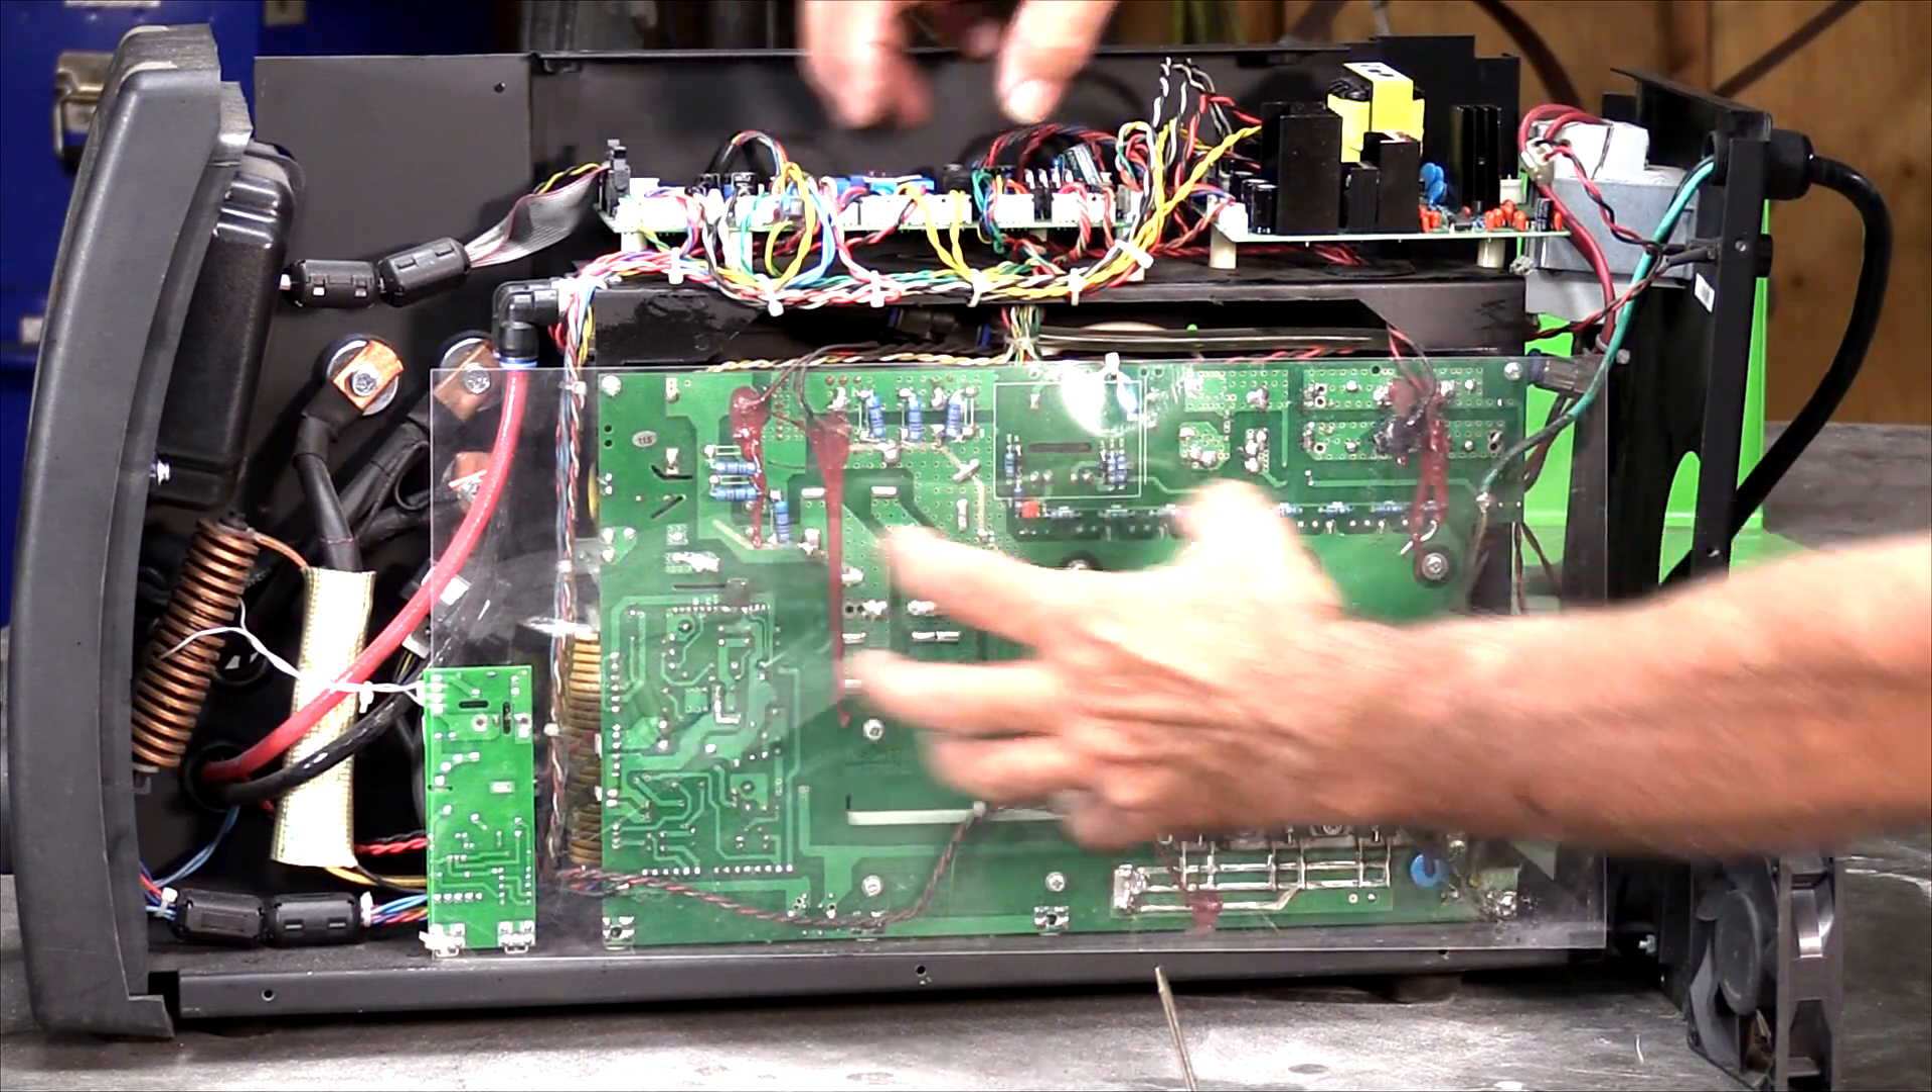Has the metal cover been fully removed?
Yes.